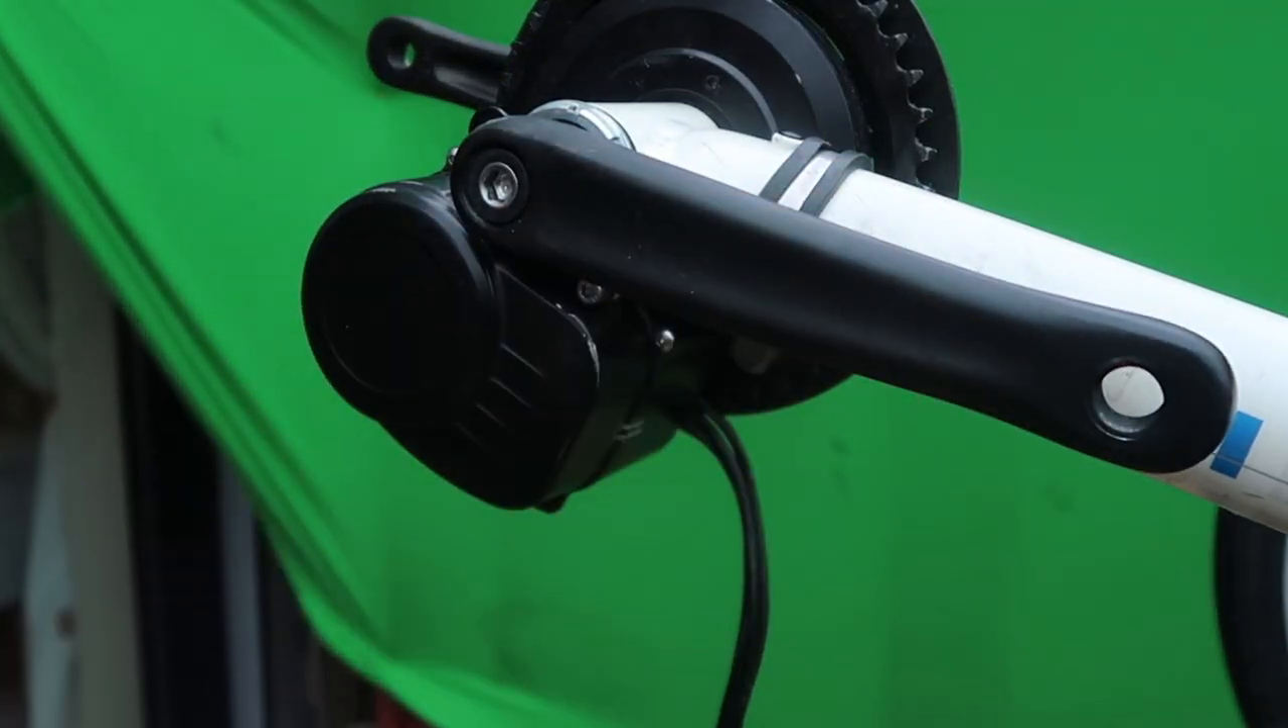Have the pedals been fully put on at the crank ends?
No.